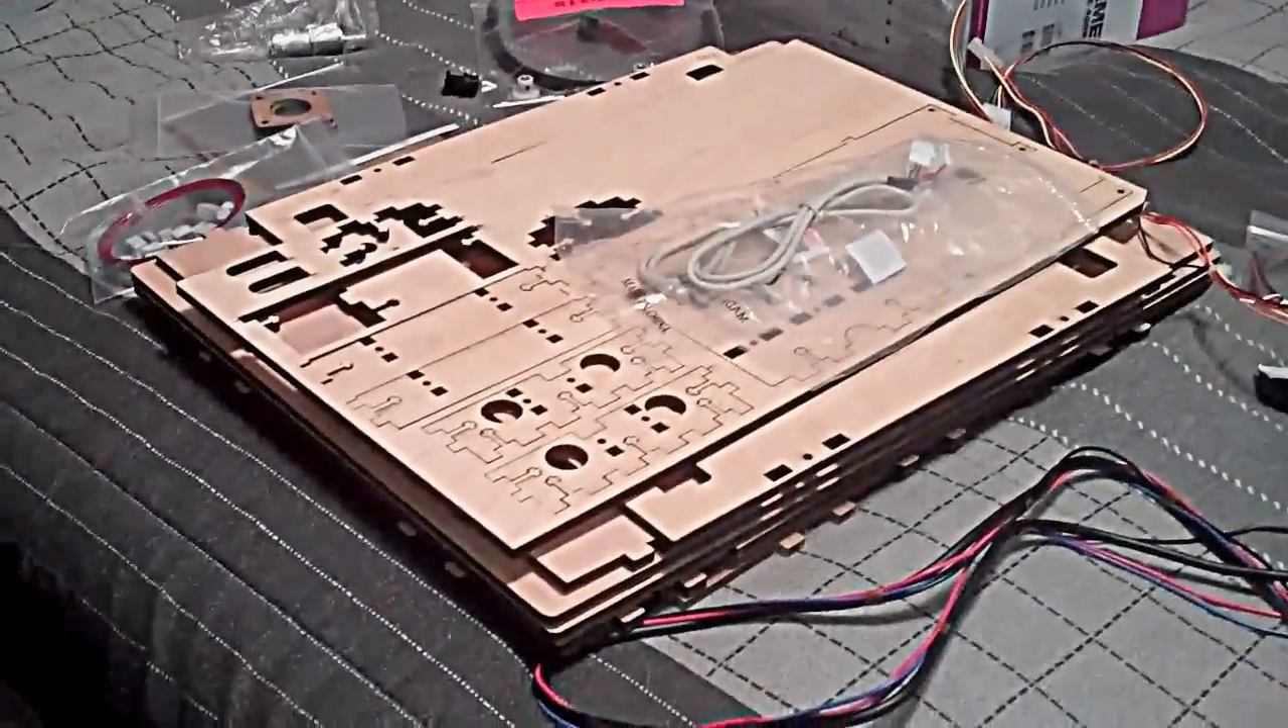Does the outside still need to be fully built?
Yes.